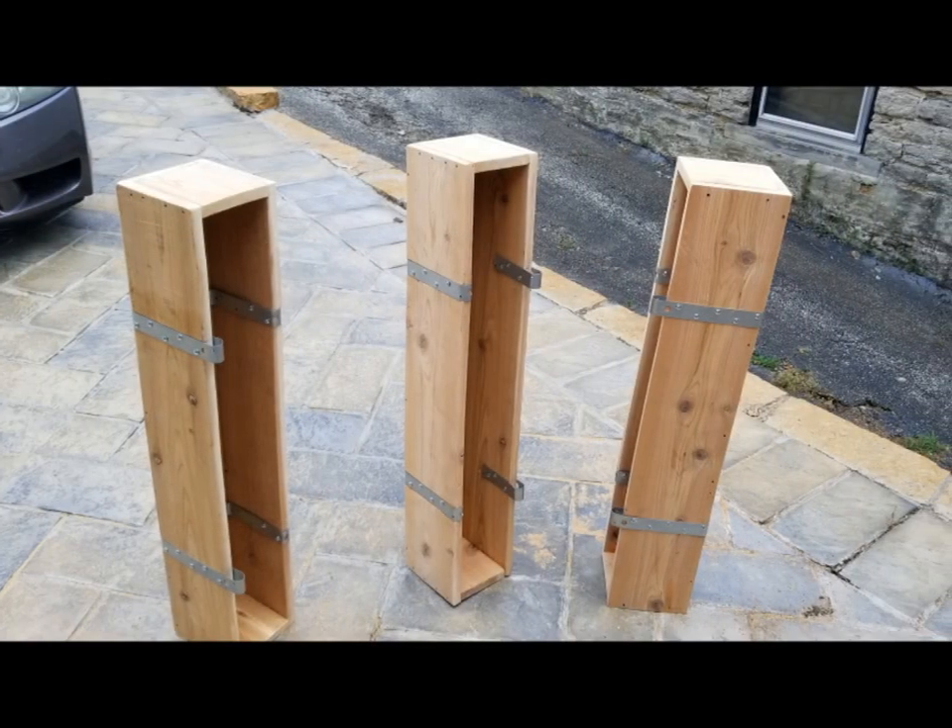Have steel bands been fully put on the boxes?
Yes.